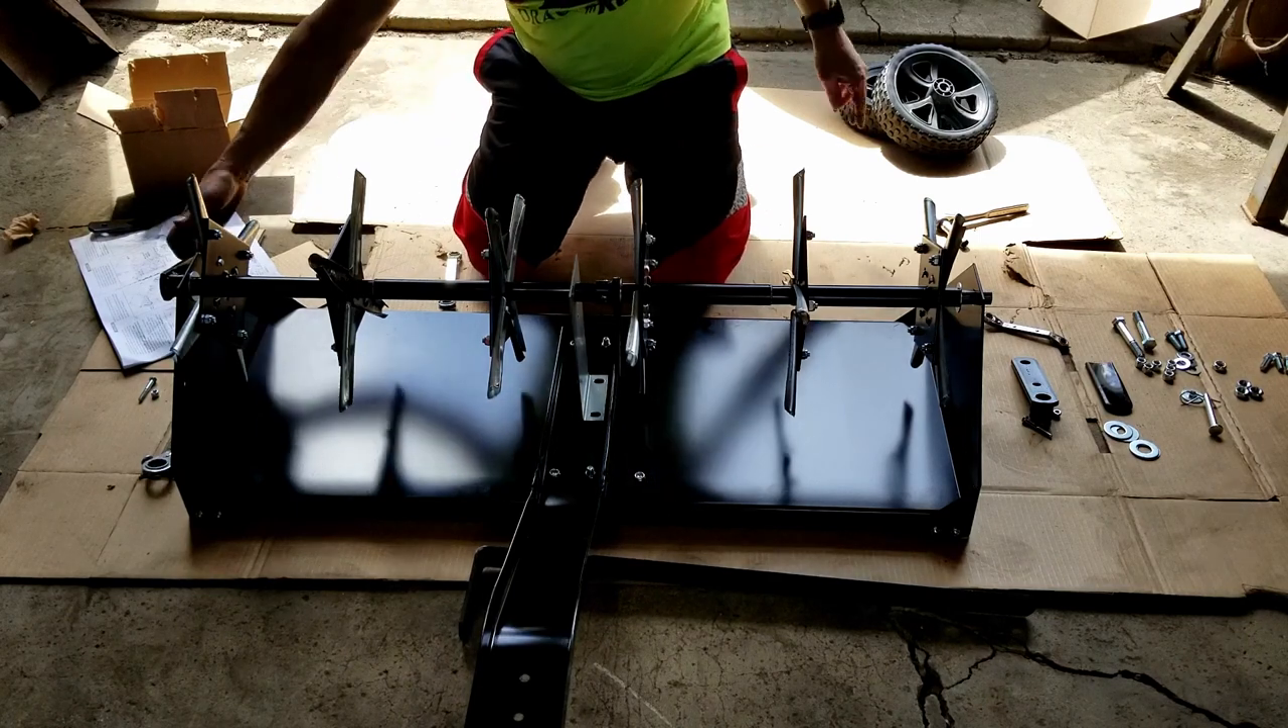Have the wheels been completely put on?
No.